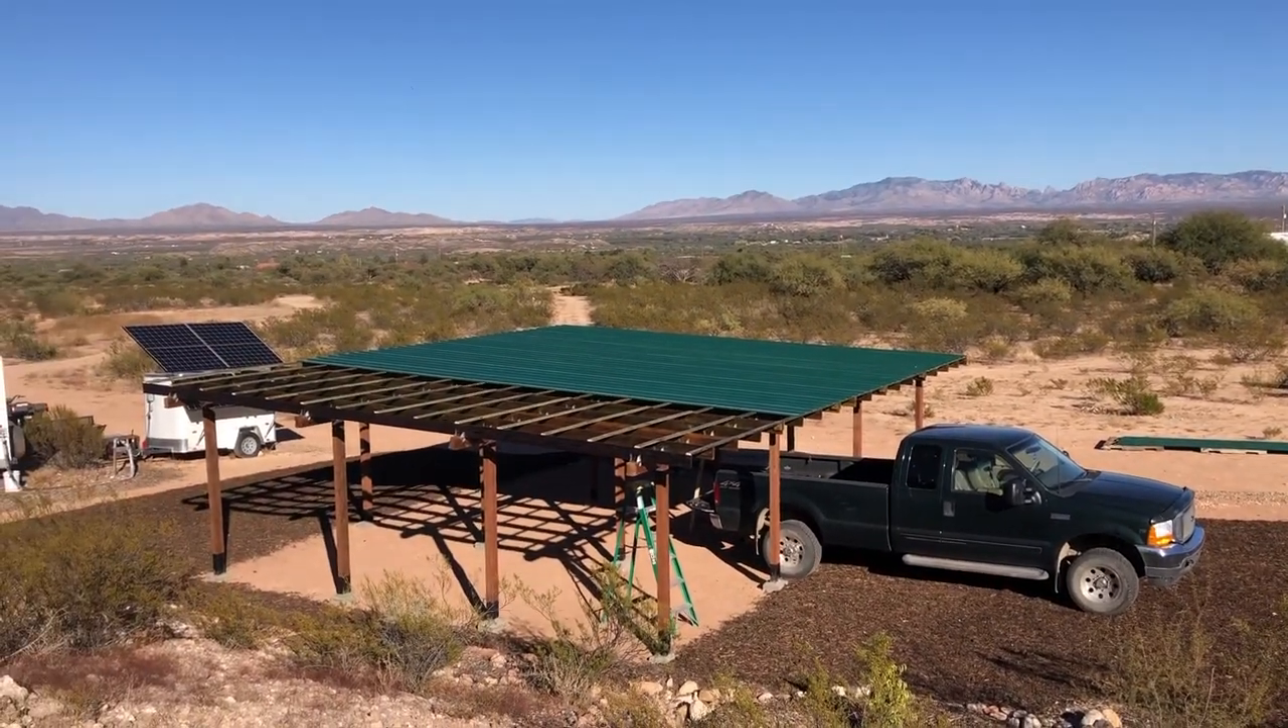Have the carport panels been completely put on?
No.